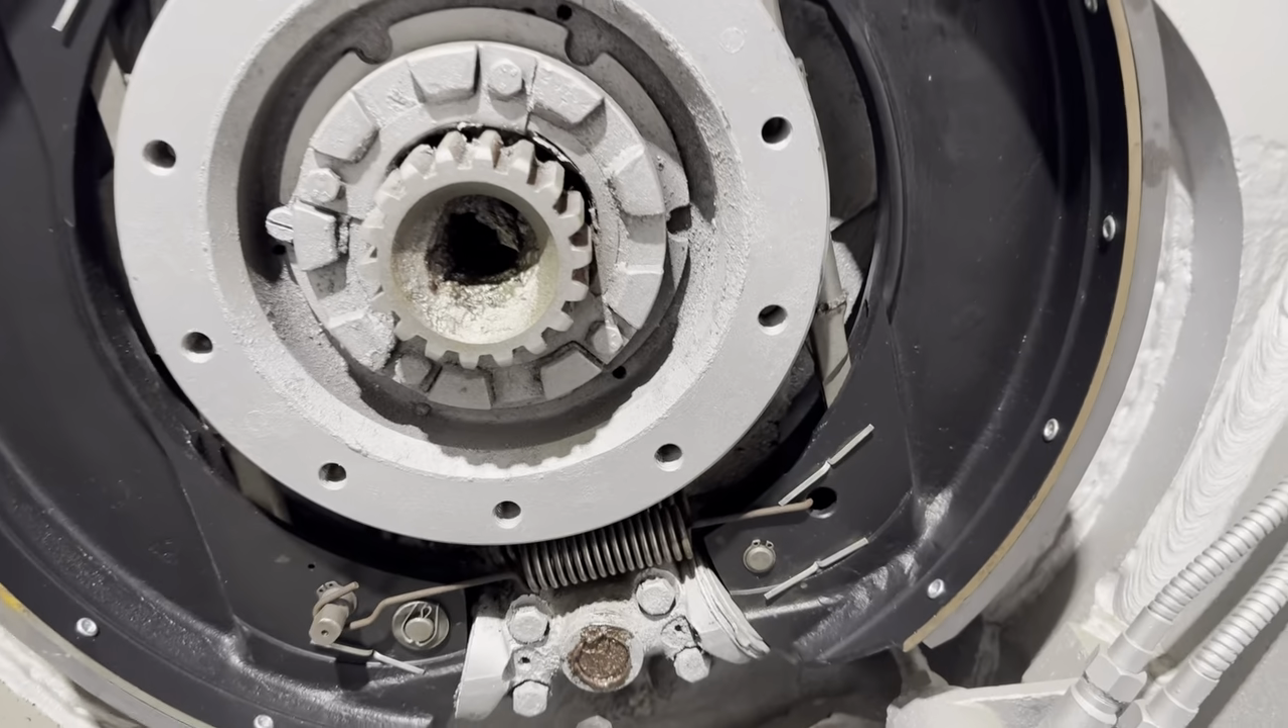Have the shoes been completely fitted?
Yes.